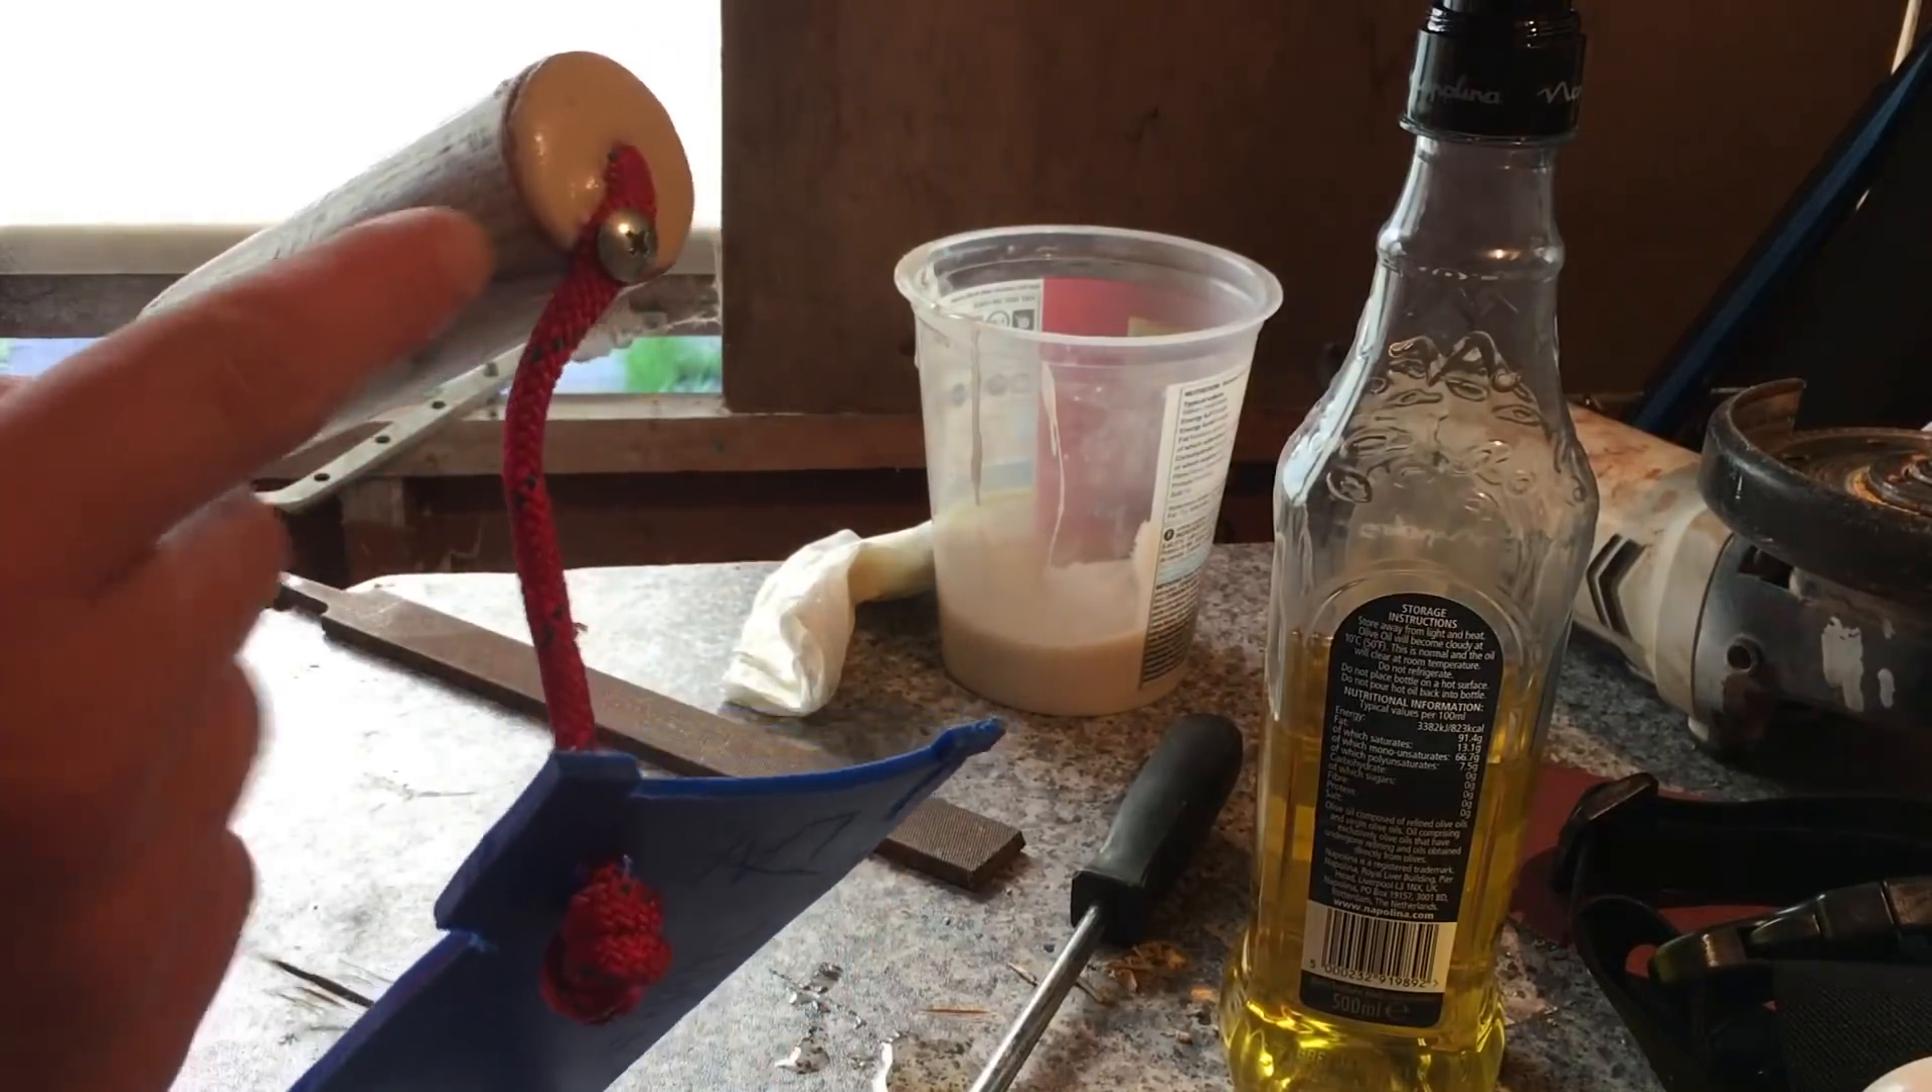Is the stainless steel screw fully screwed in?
Yes.